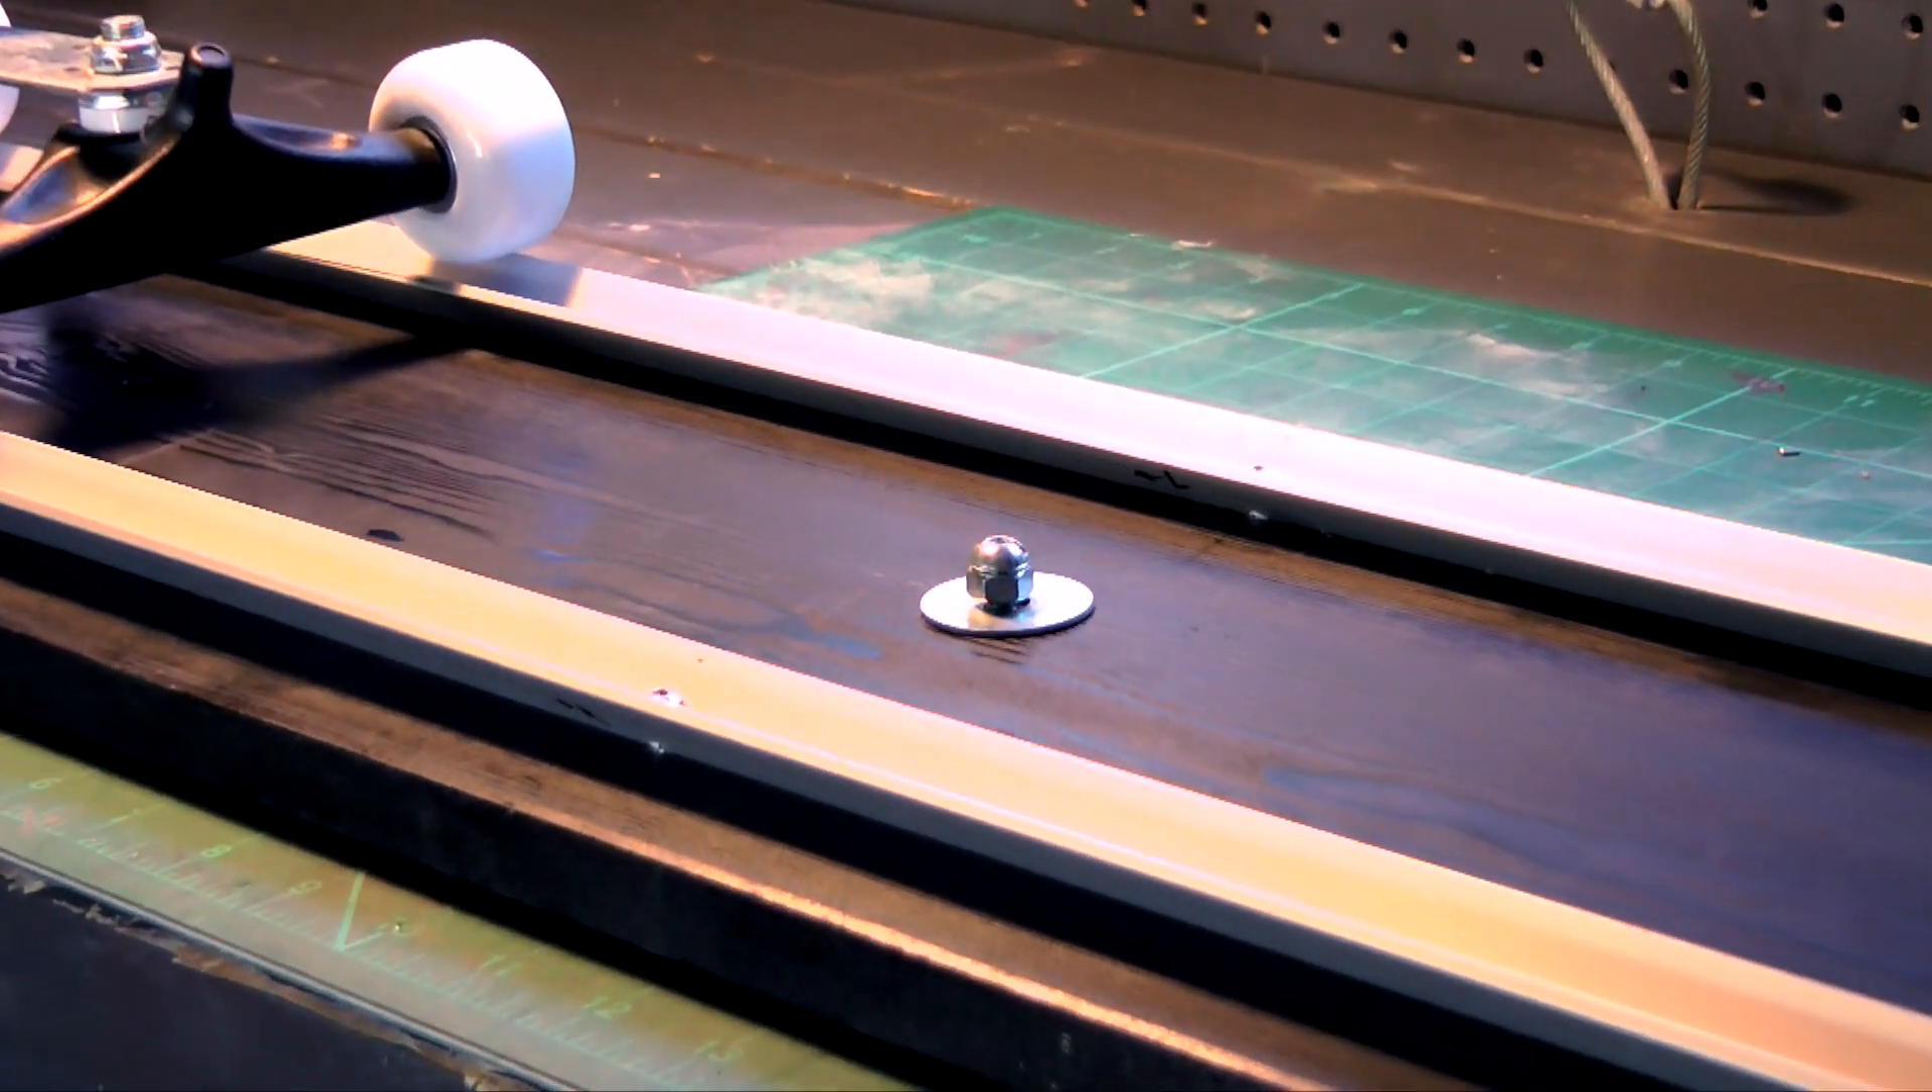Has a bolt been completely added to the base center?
Yes.